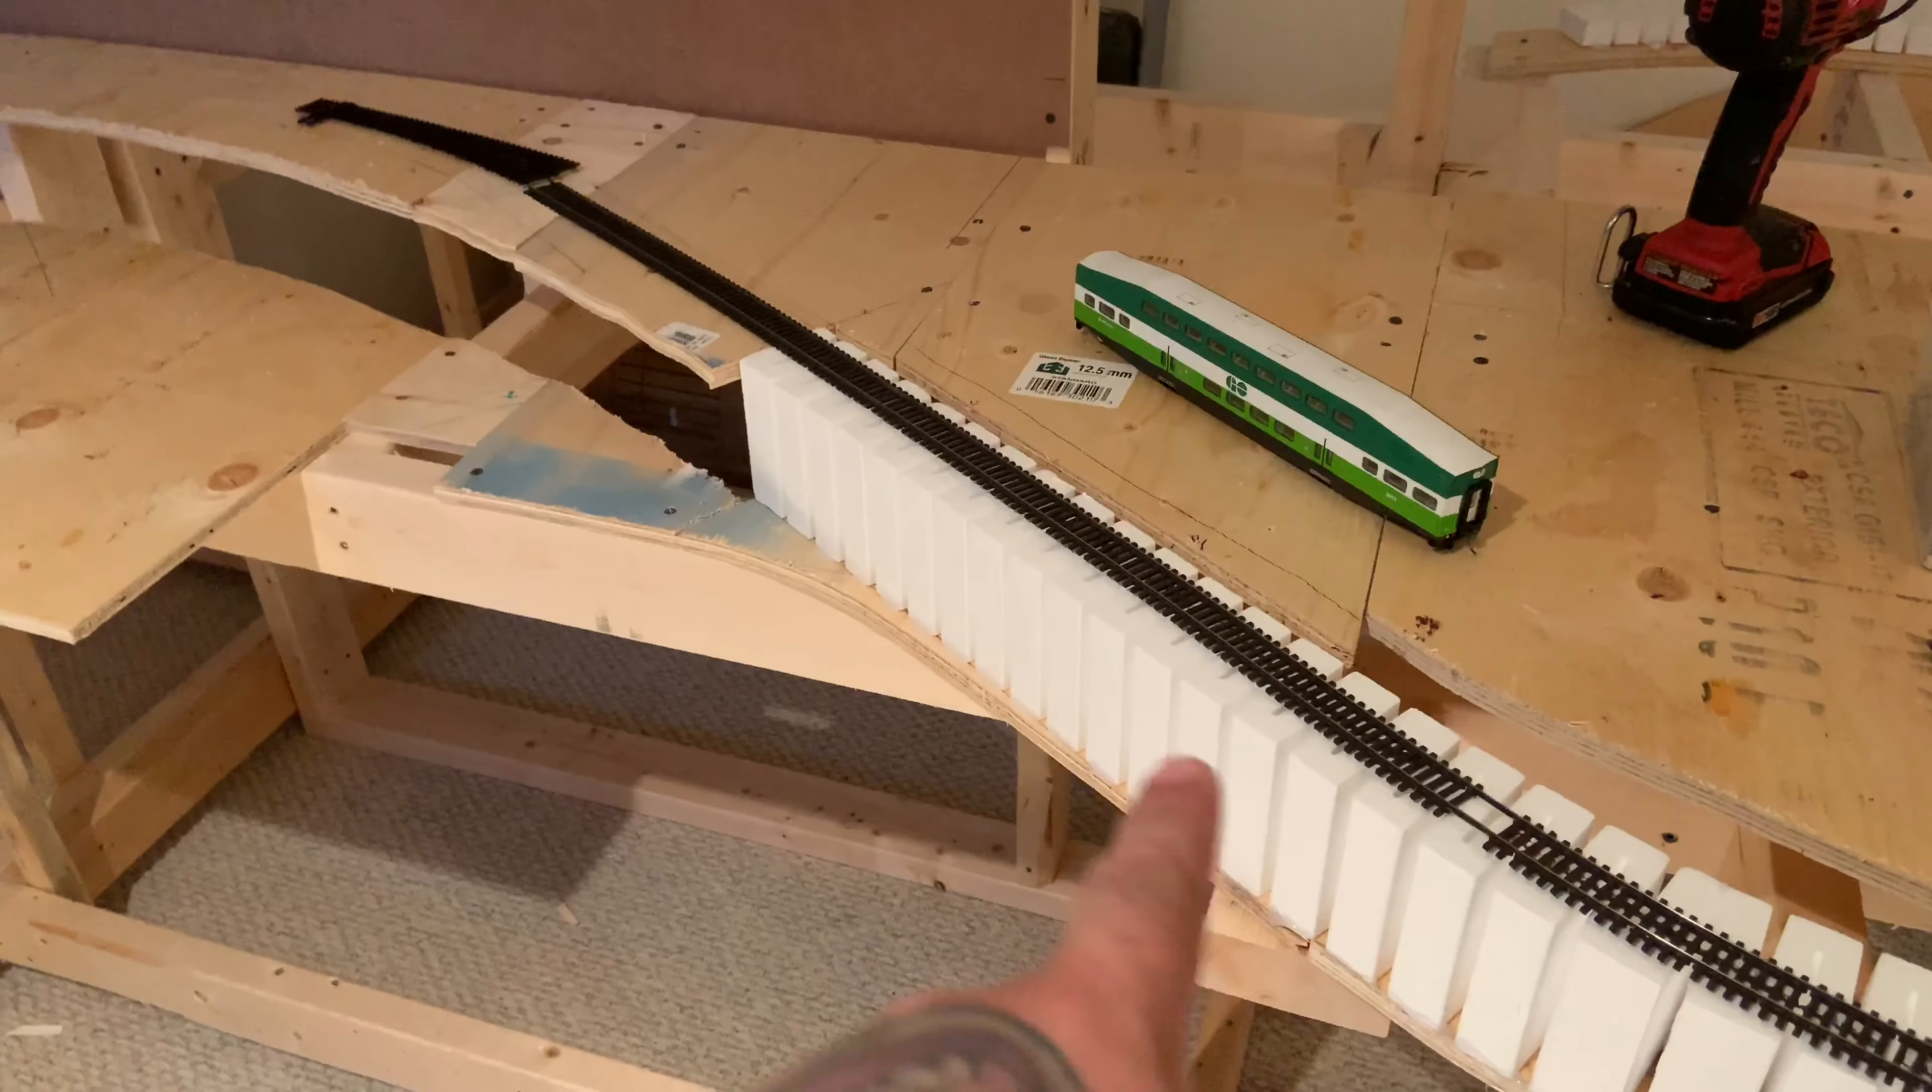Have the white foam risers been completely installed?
Yes.